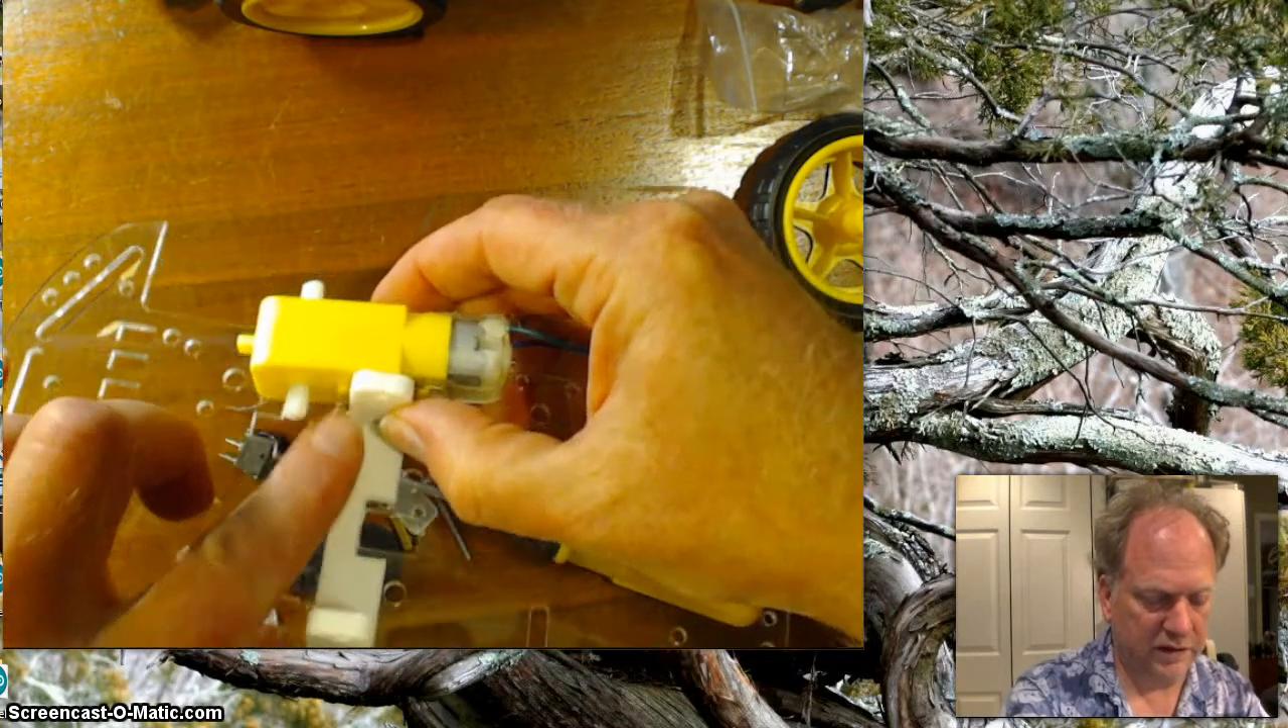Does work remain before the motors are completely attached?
Yes.